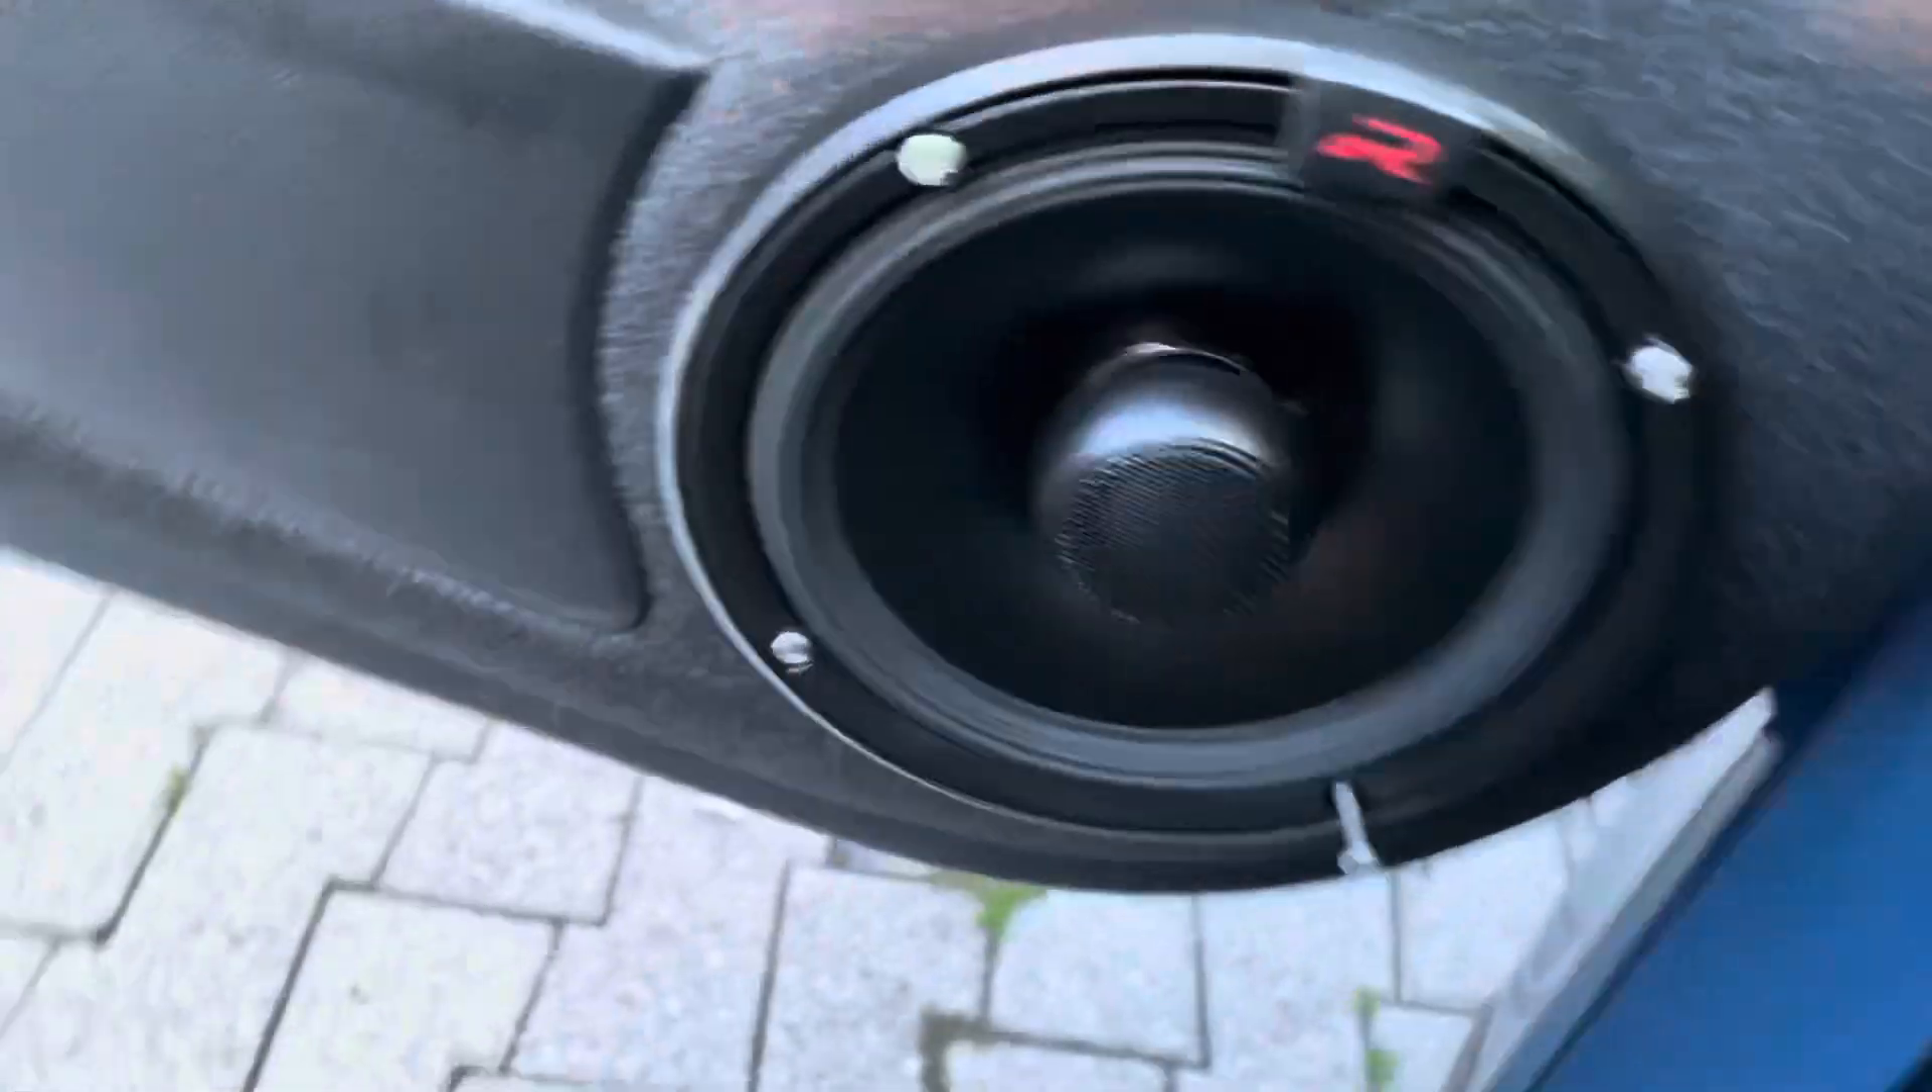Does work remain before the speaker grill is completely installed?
Yes.